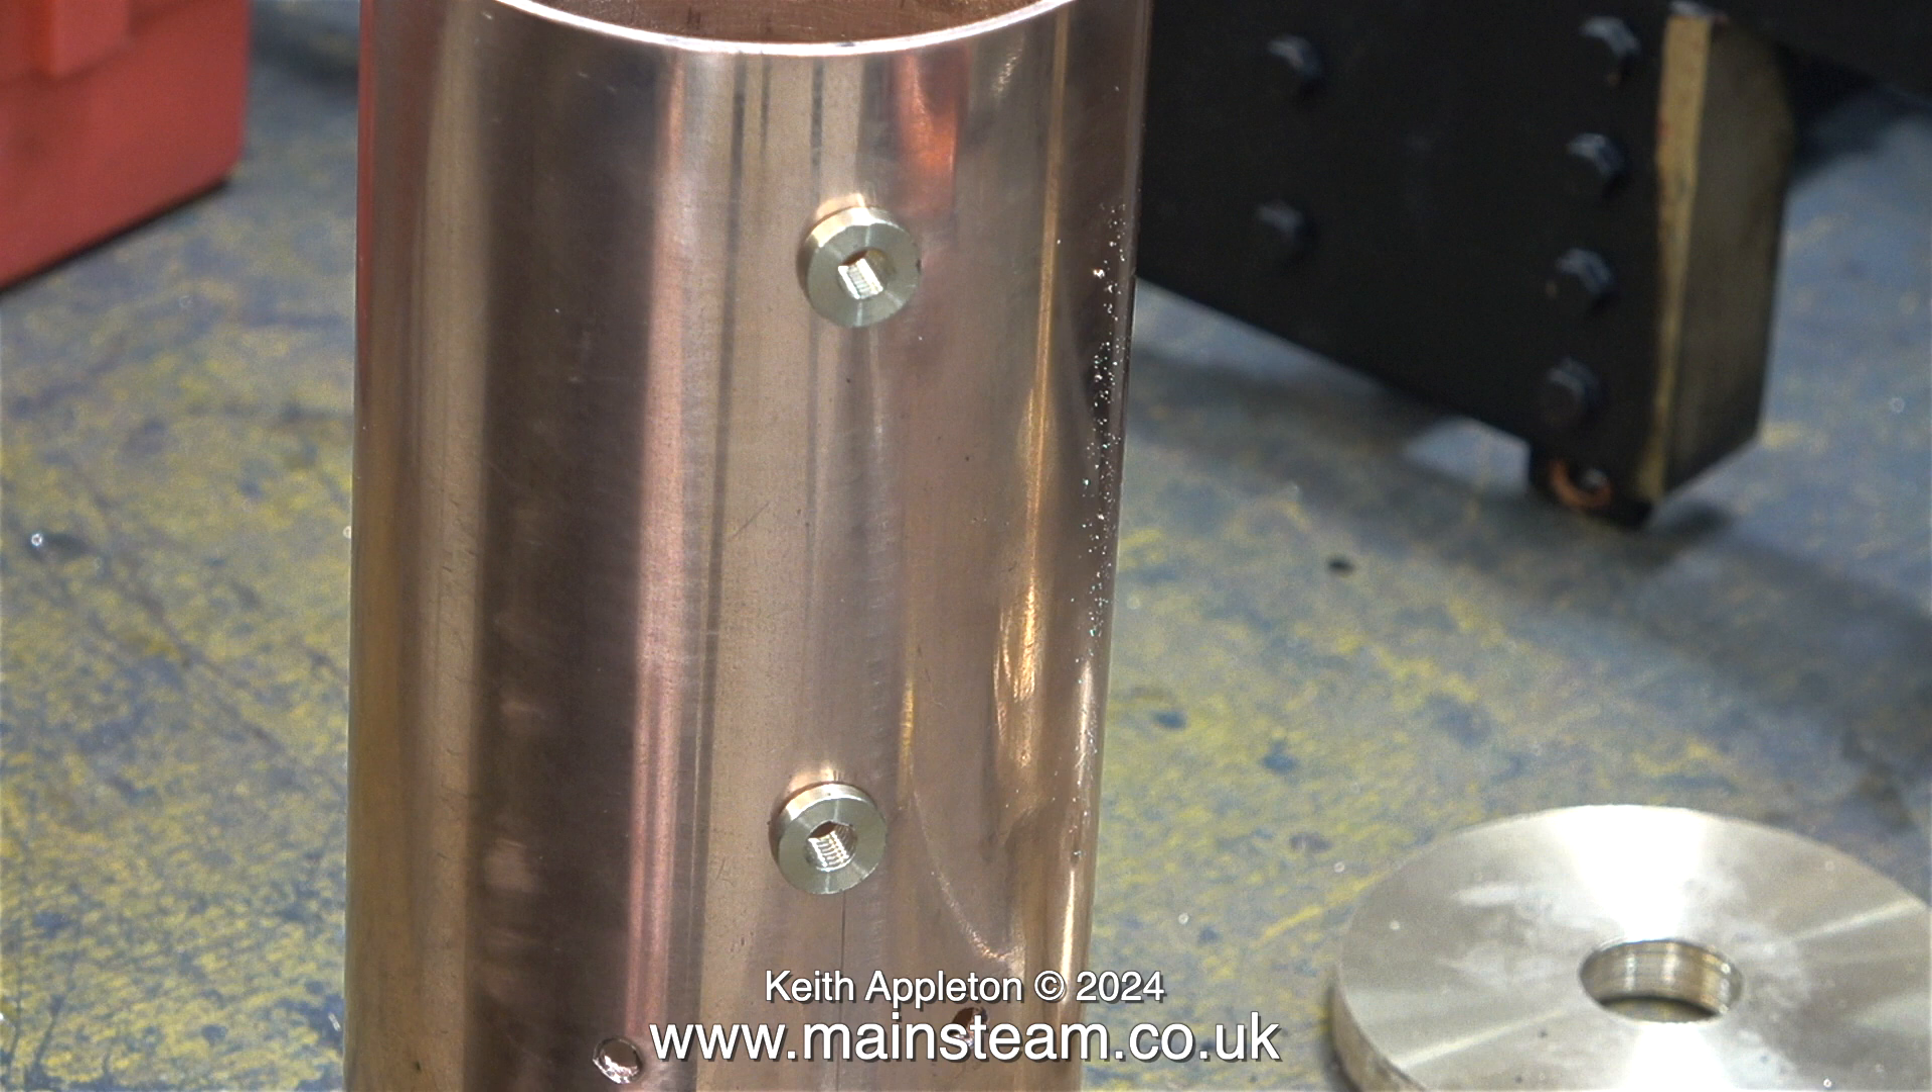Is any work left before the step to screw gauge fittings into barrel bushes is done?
Yes.